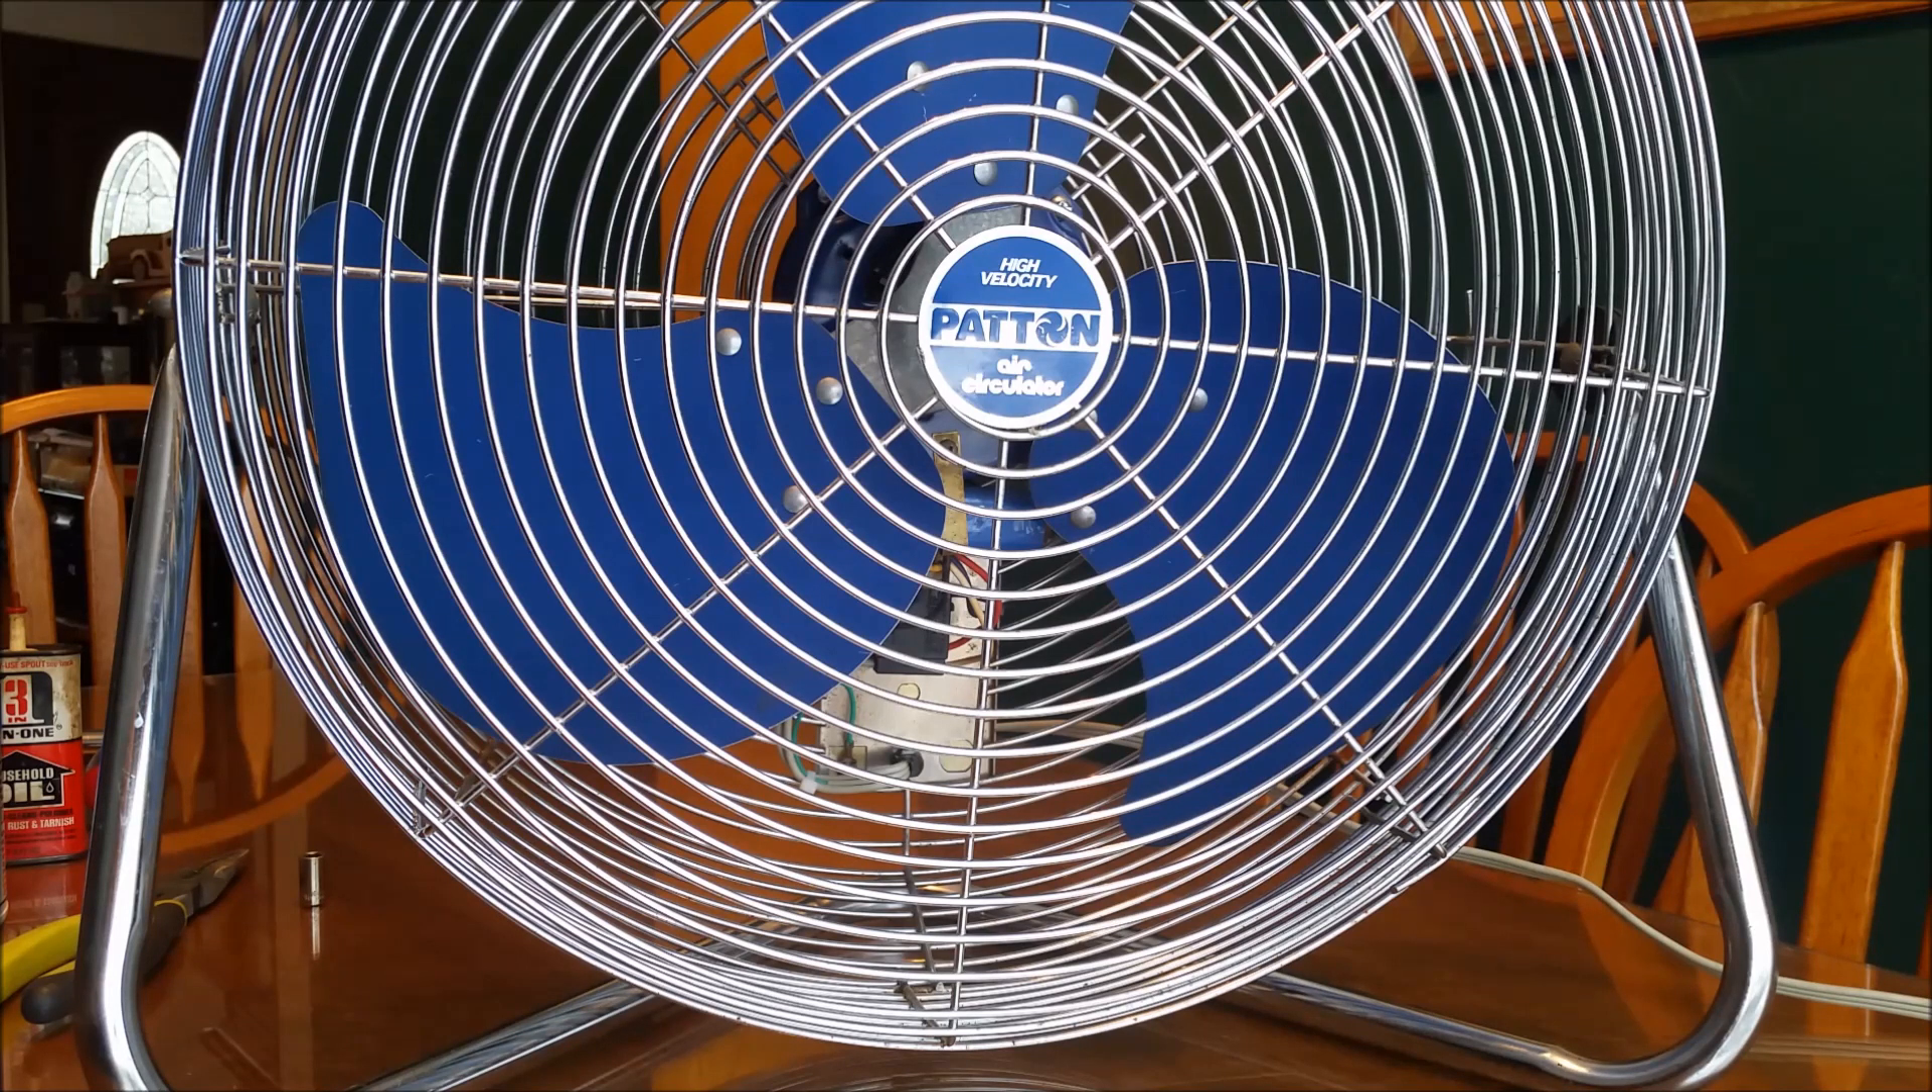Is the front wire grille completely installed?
Yes.